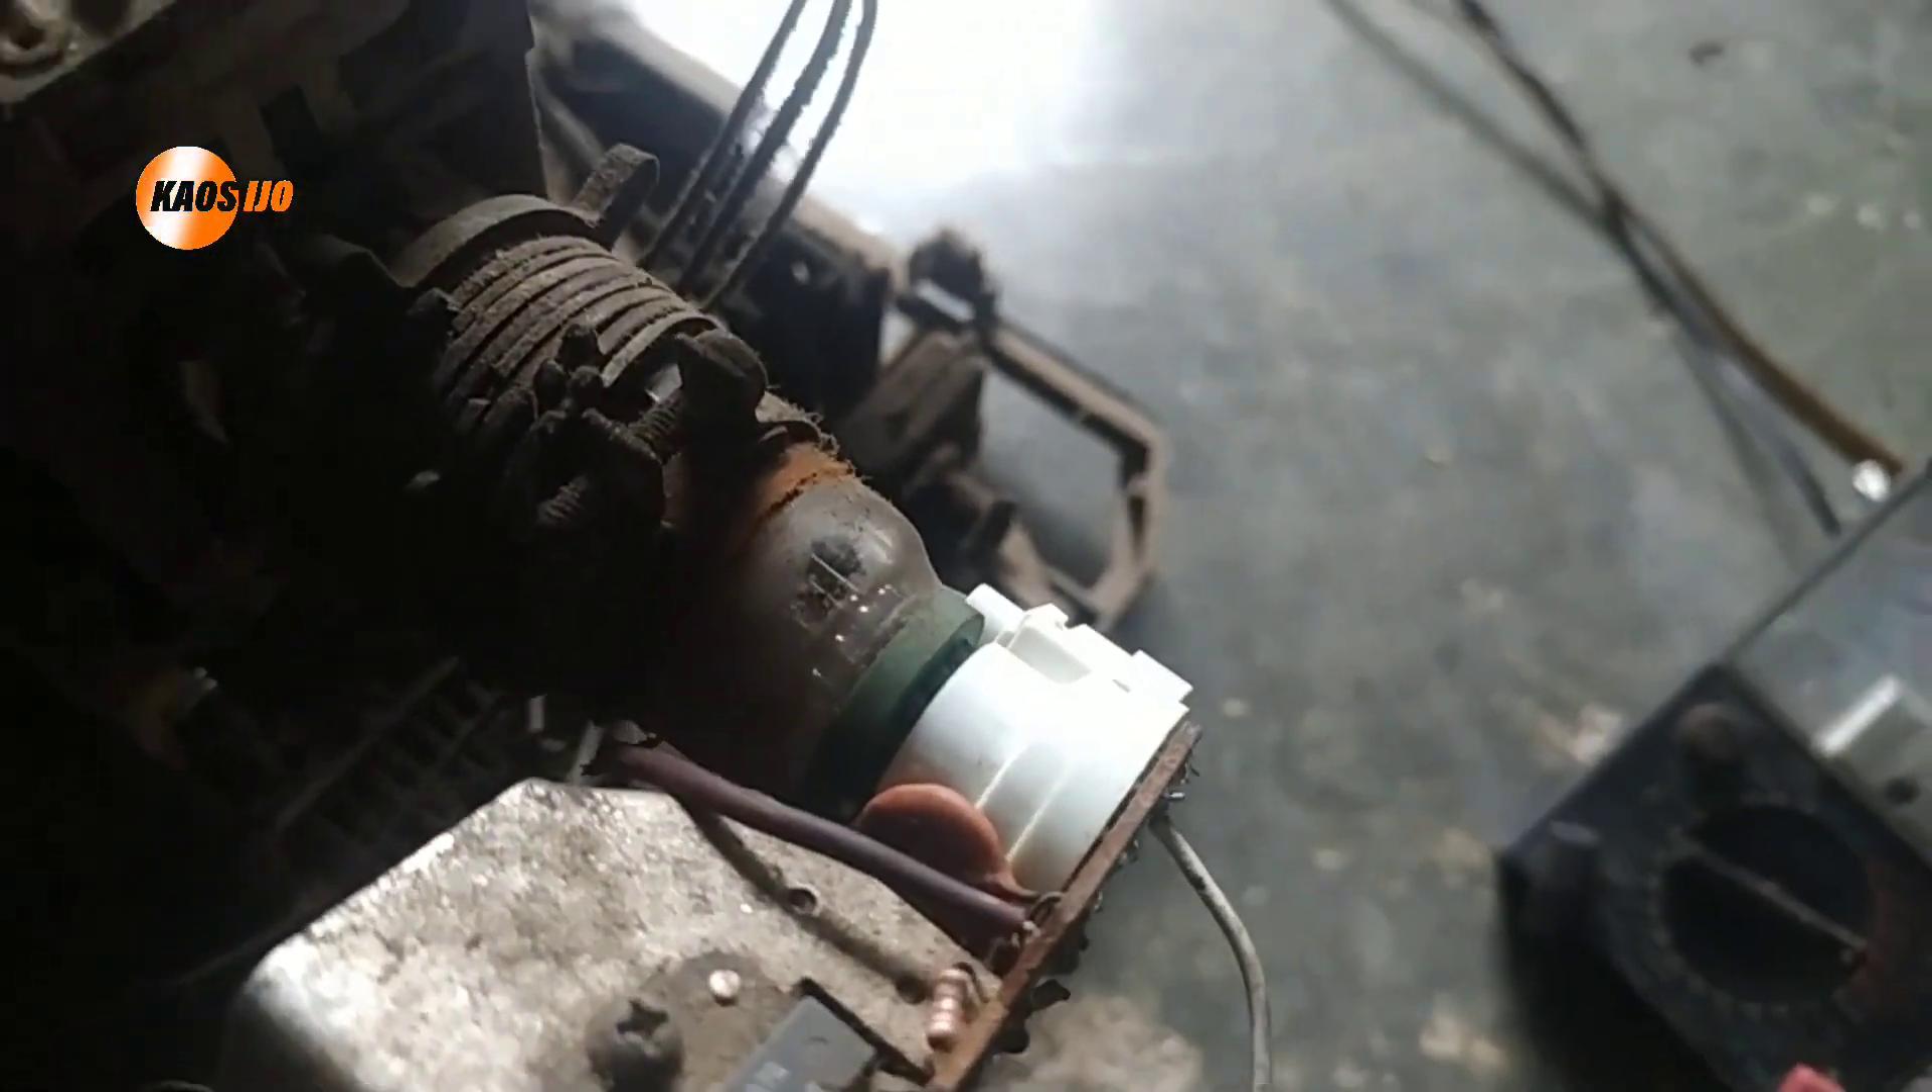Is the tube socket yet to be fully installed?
No.